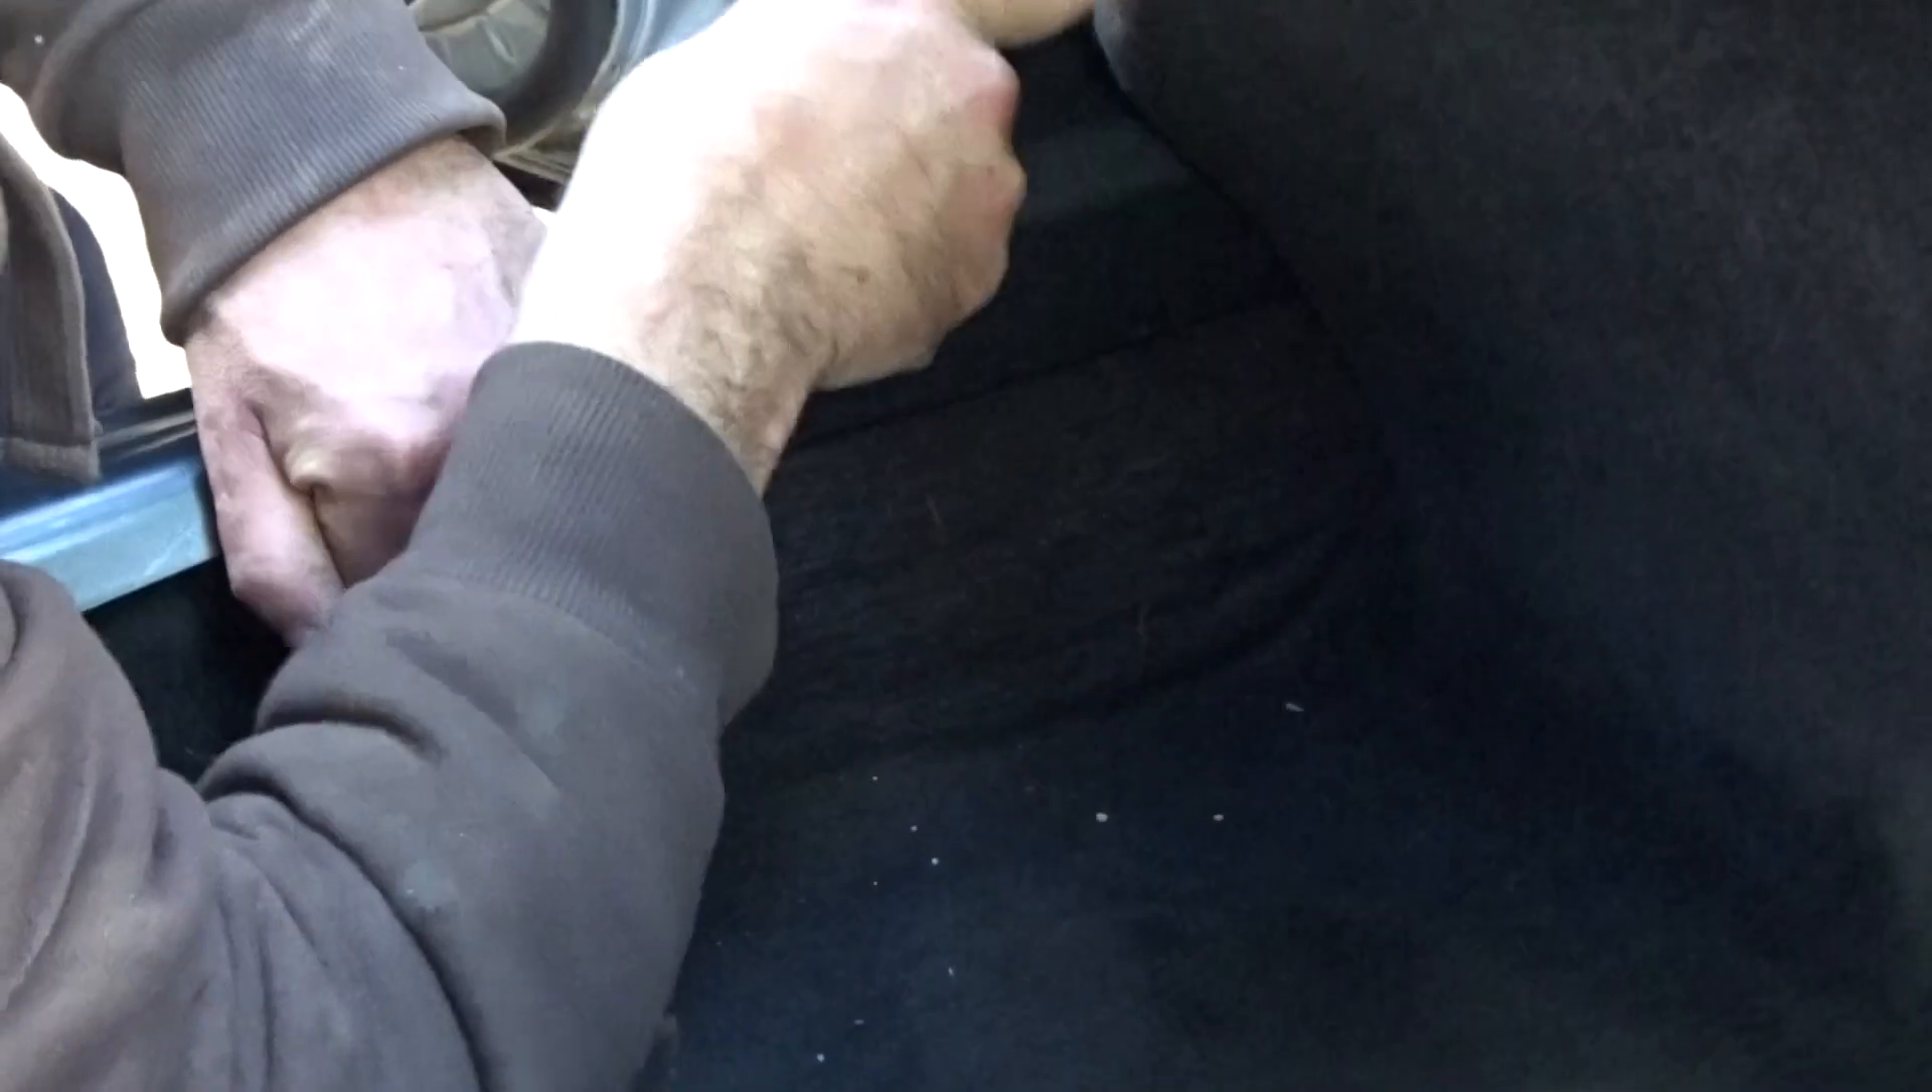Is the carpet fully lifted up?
No.